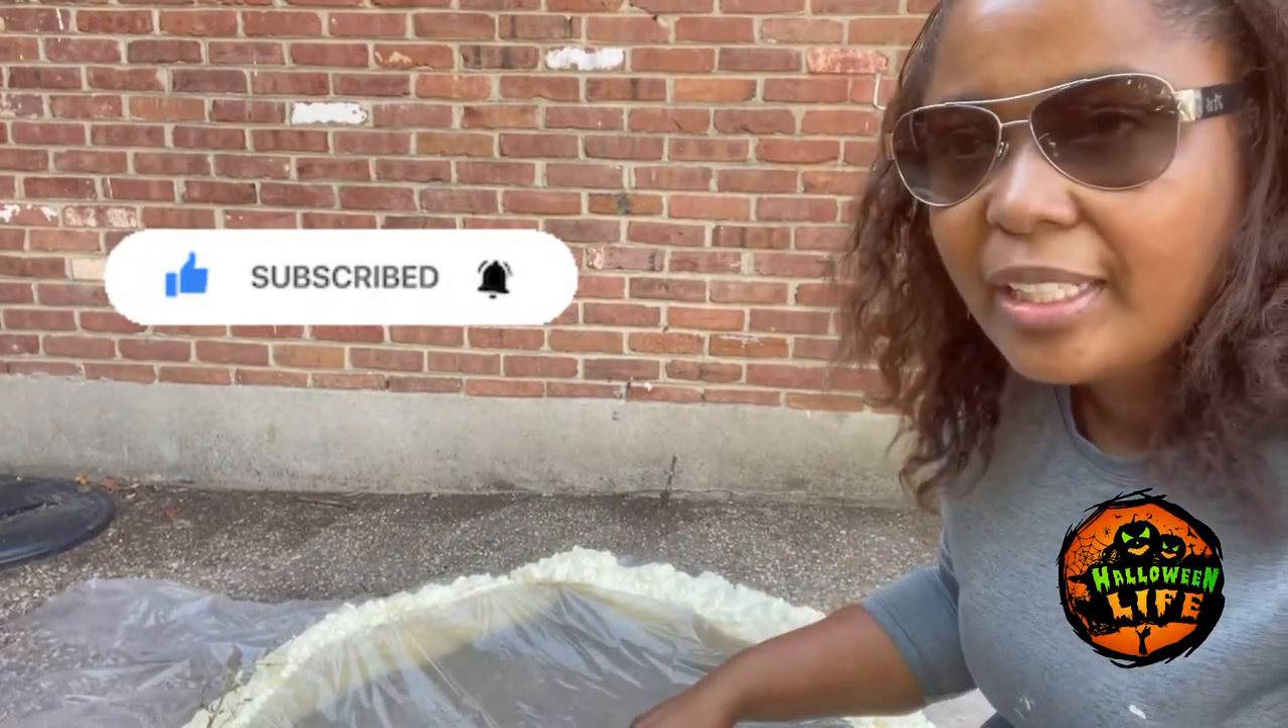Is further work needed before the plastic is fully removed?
Yes.